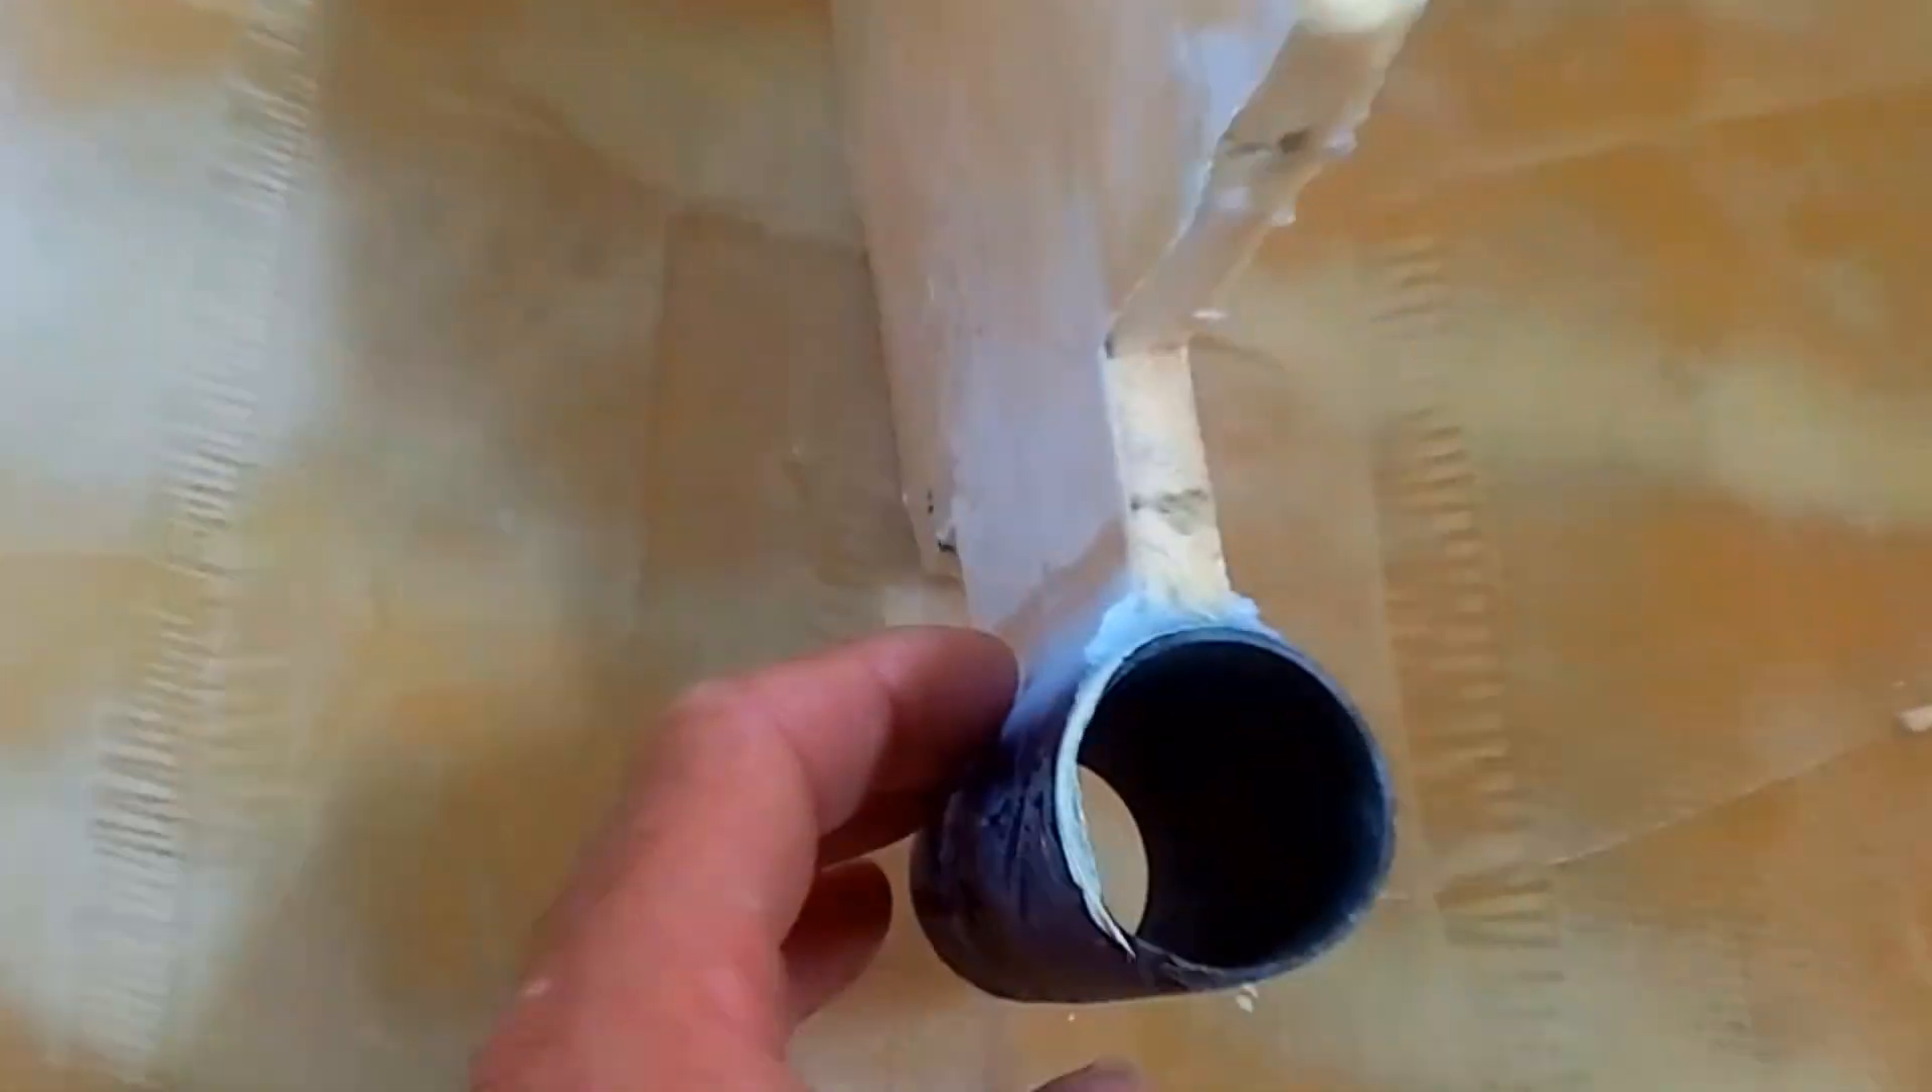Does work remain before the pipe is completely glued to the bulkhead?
No.